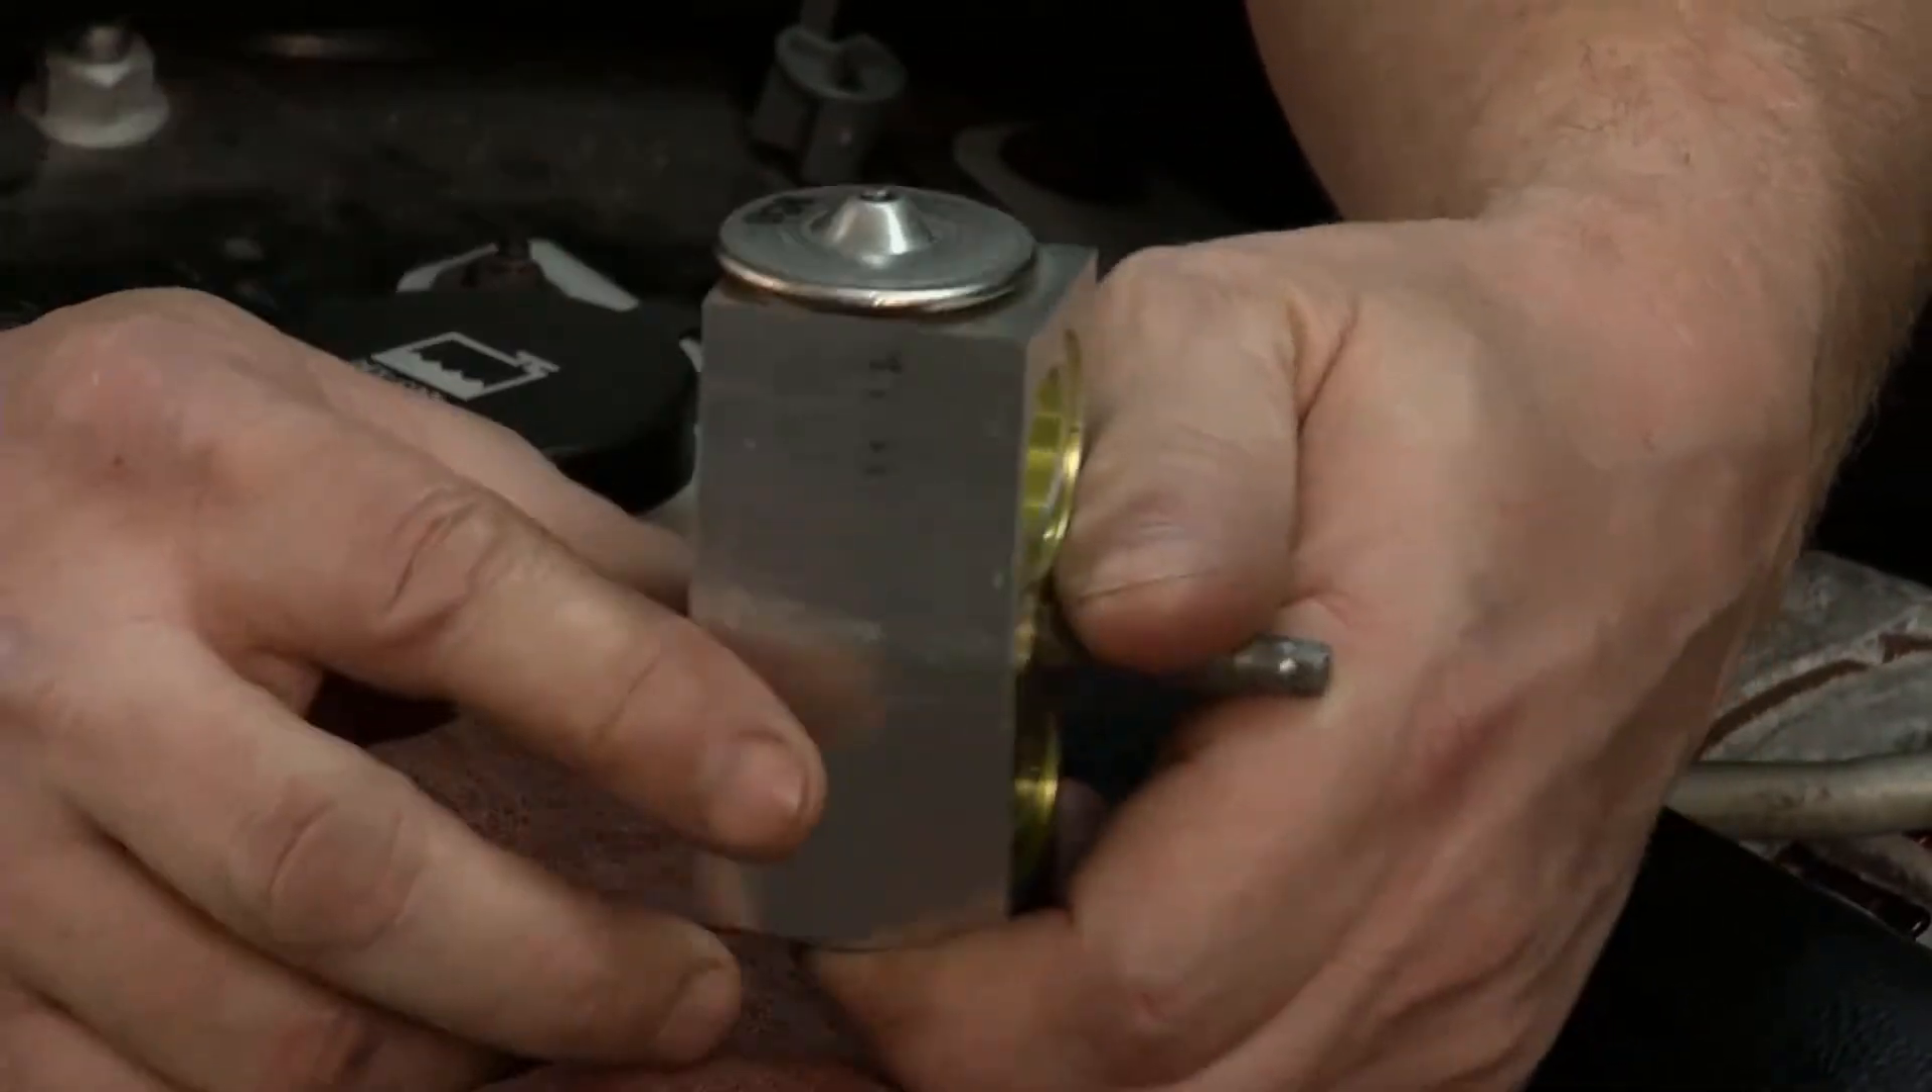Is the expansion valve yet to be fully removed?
No.